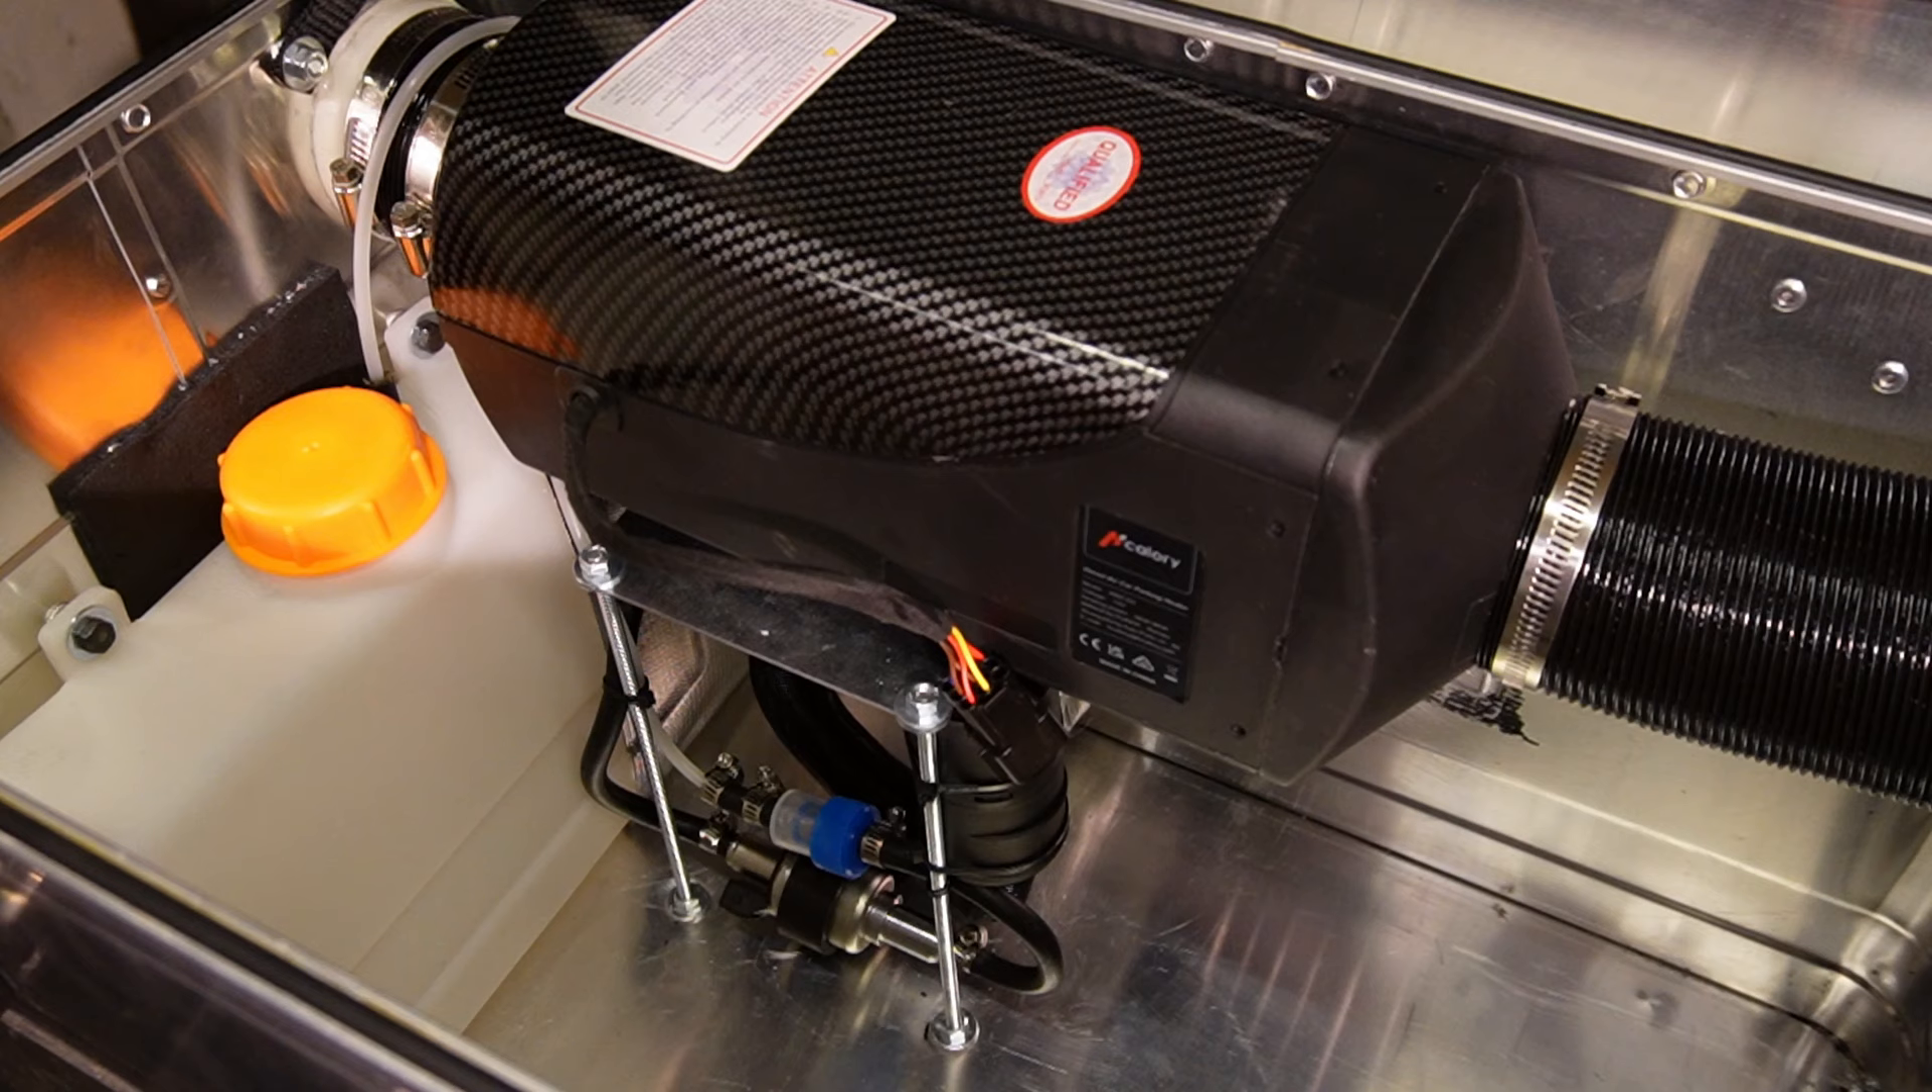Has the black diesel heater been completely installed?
Yes.